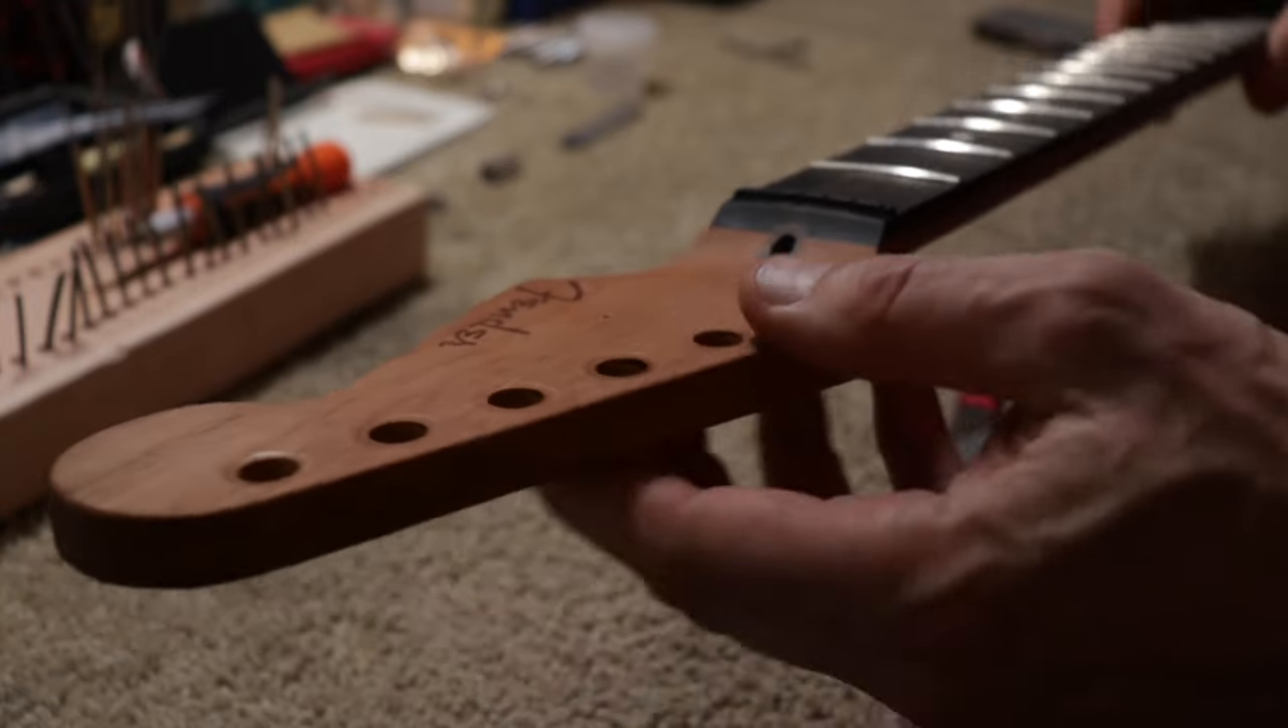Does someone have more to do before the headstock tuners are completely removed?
No.